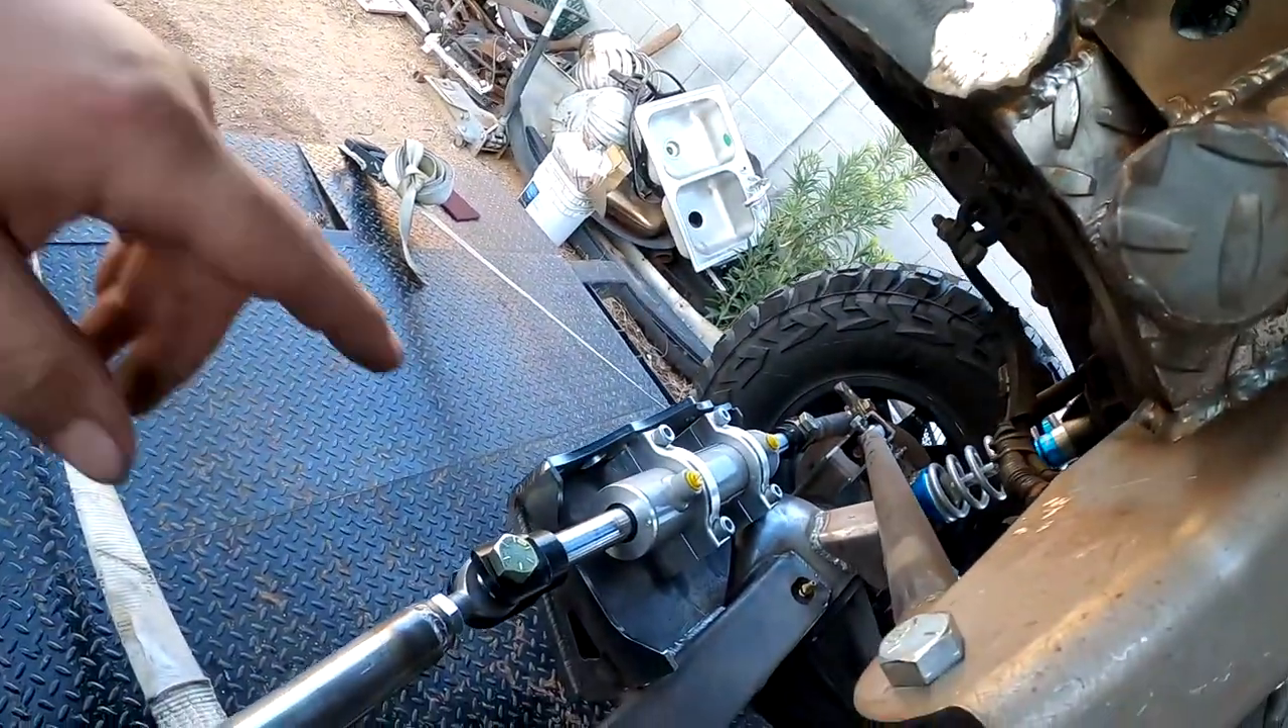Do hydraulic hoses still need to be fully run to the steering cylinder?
Yes.